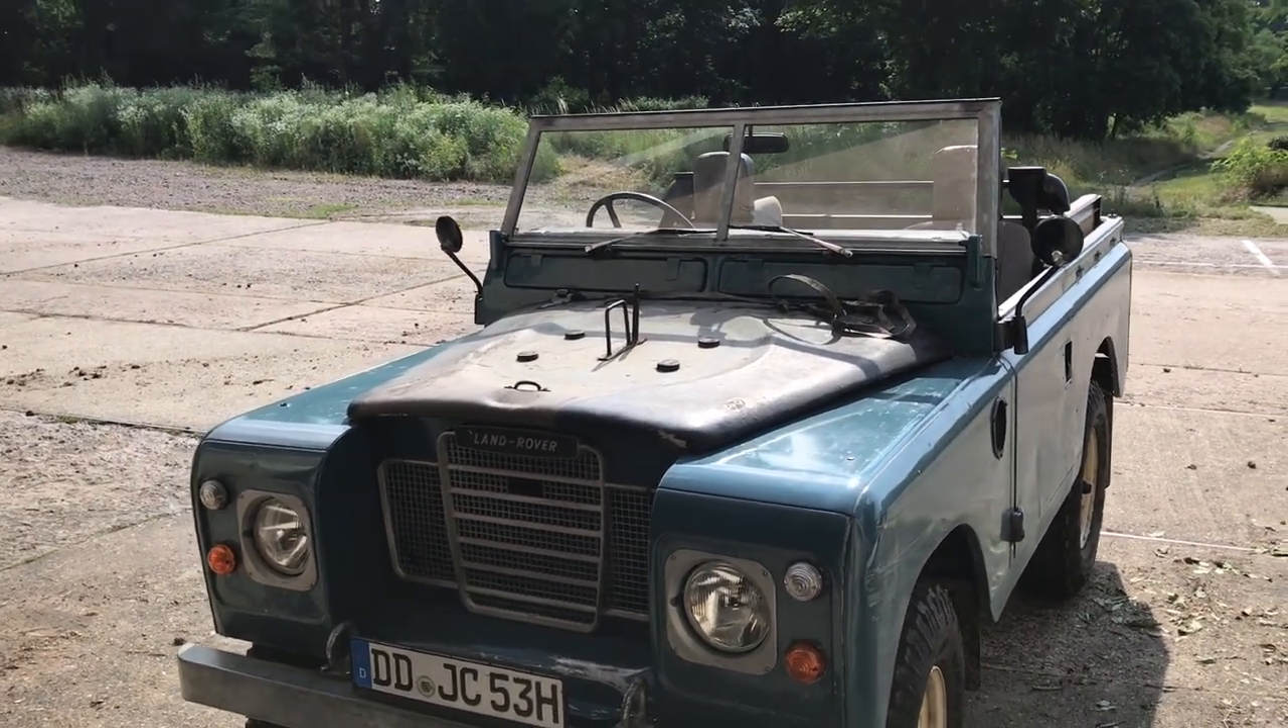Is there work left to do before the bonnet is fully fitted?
No.